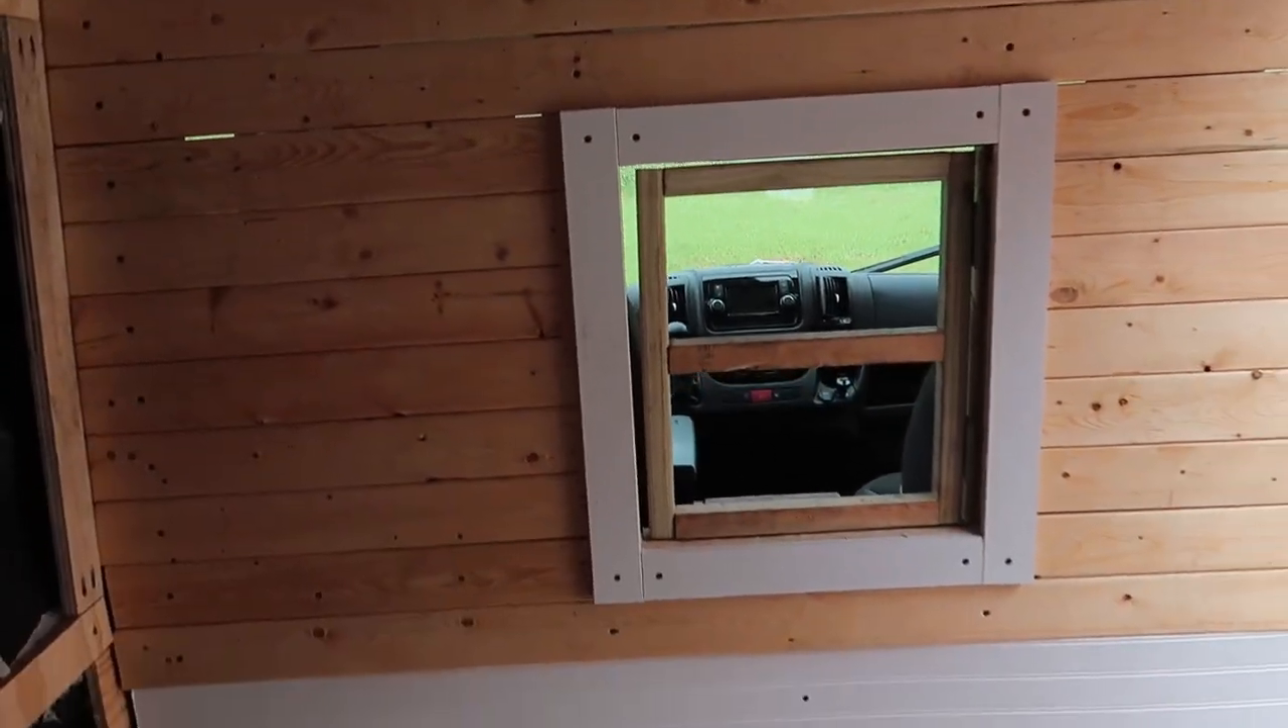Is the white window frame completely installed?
Yes.